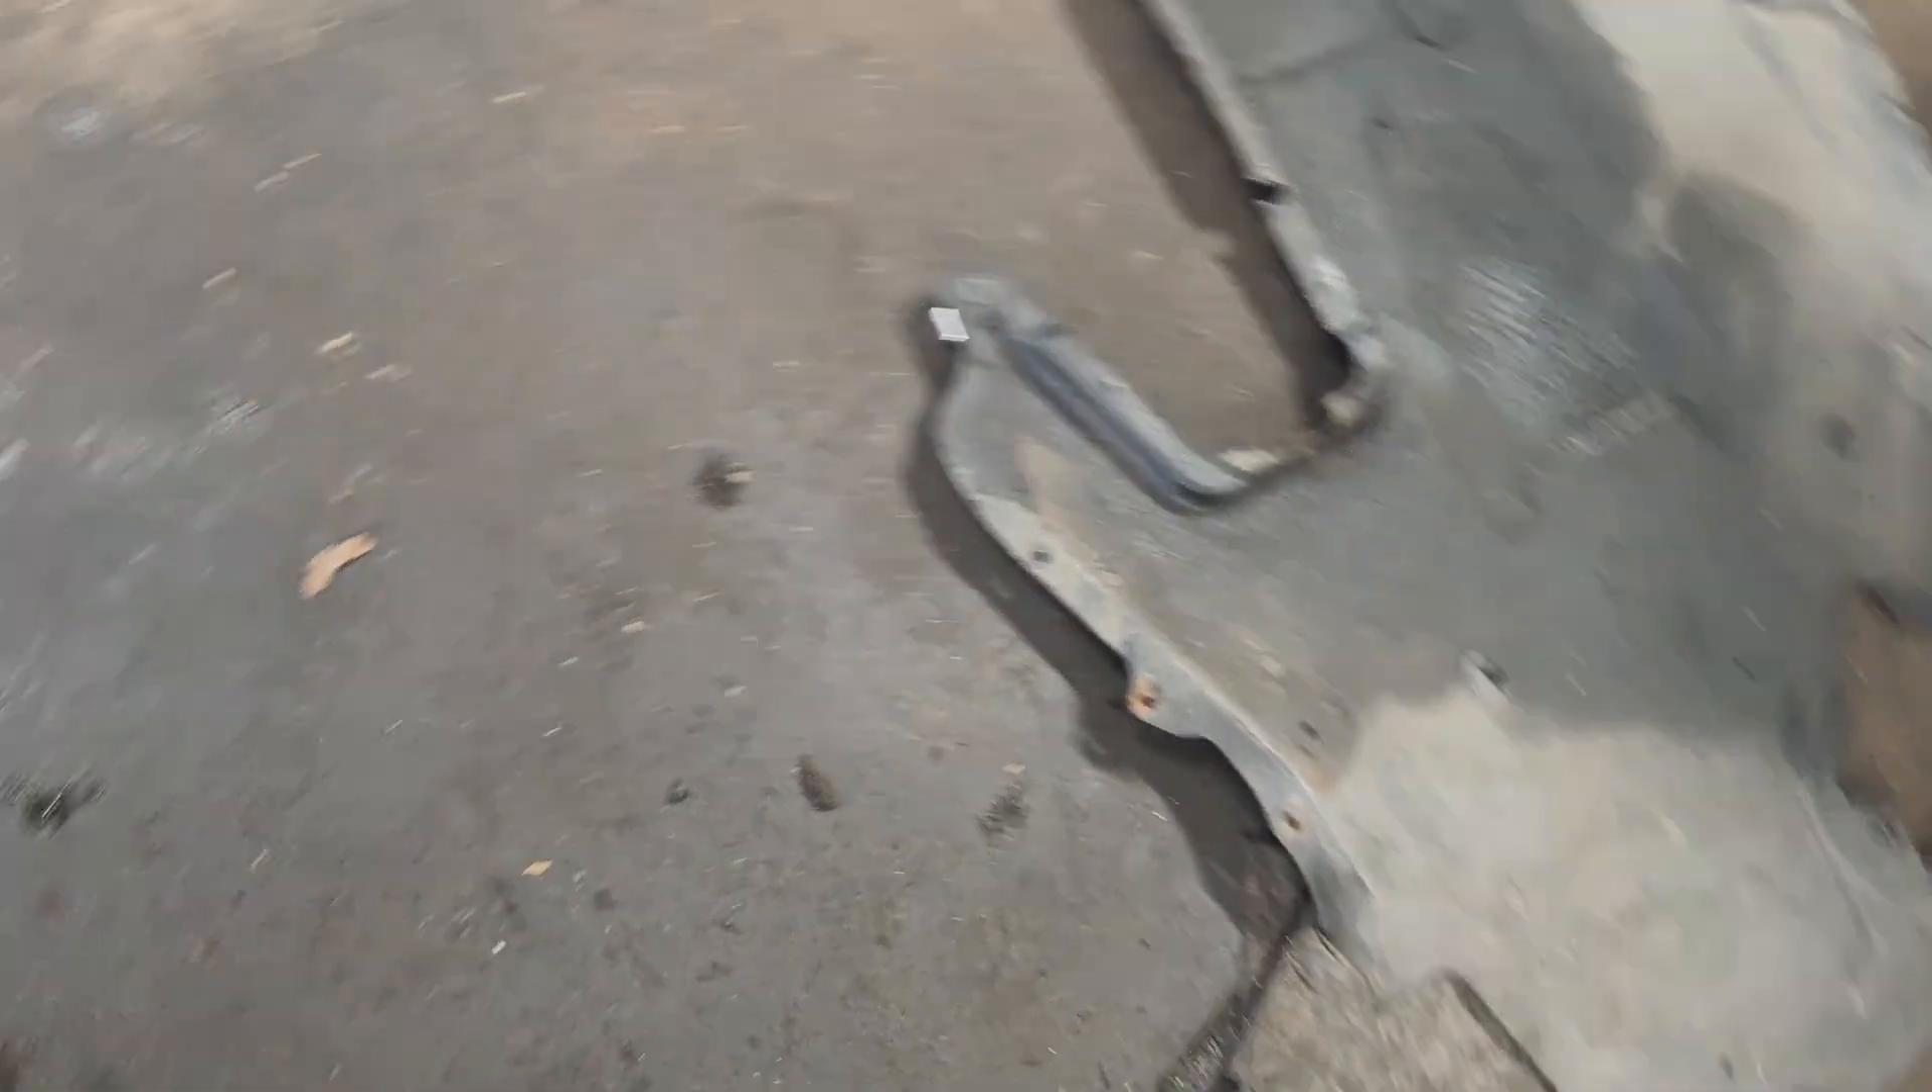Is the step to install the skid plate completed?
No.